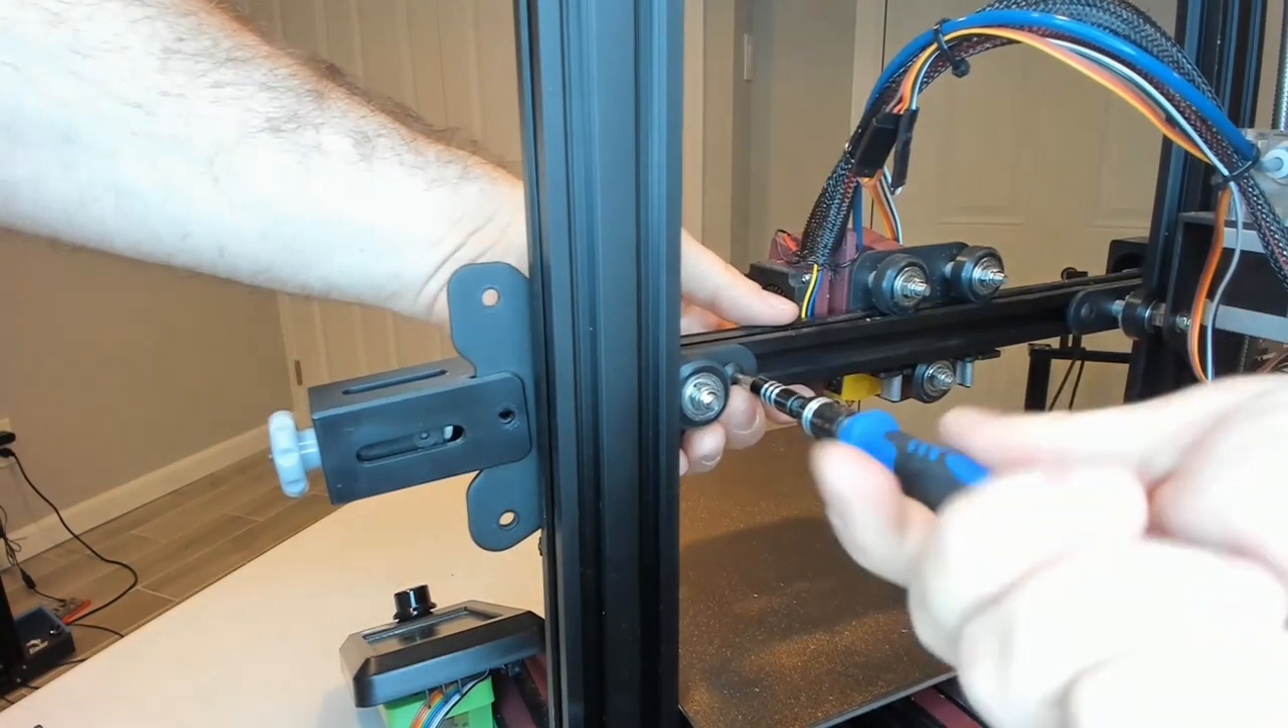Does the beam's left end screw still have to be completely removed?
Yes.